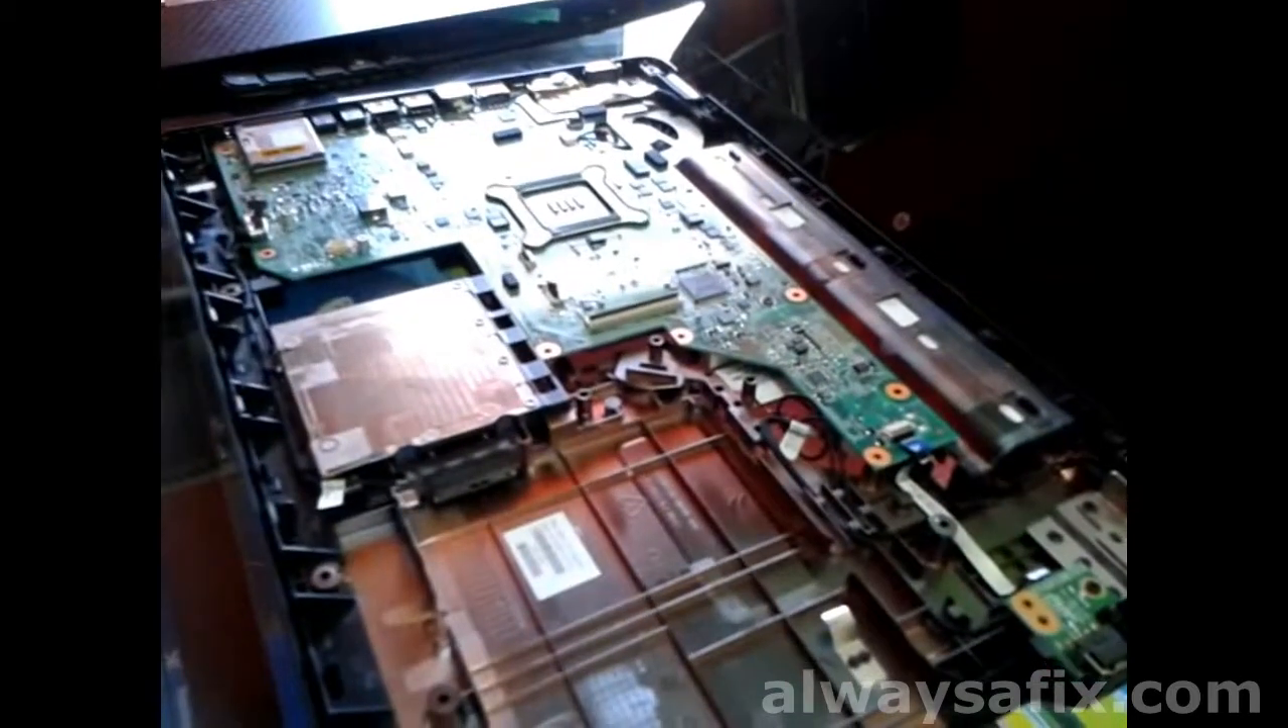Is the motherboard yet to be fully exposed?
No.